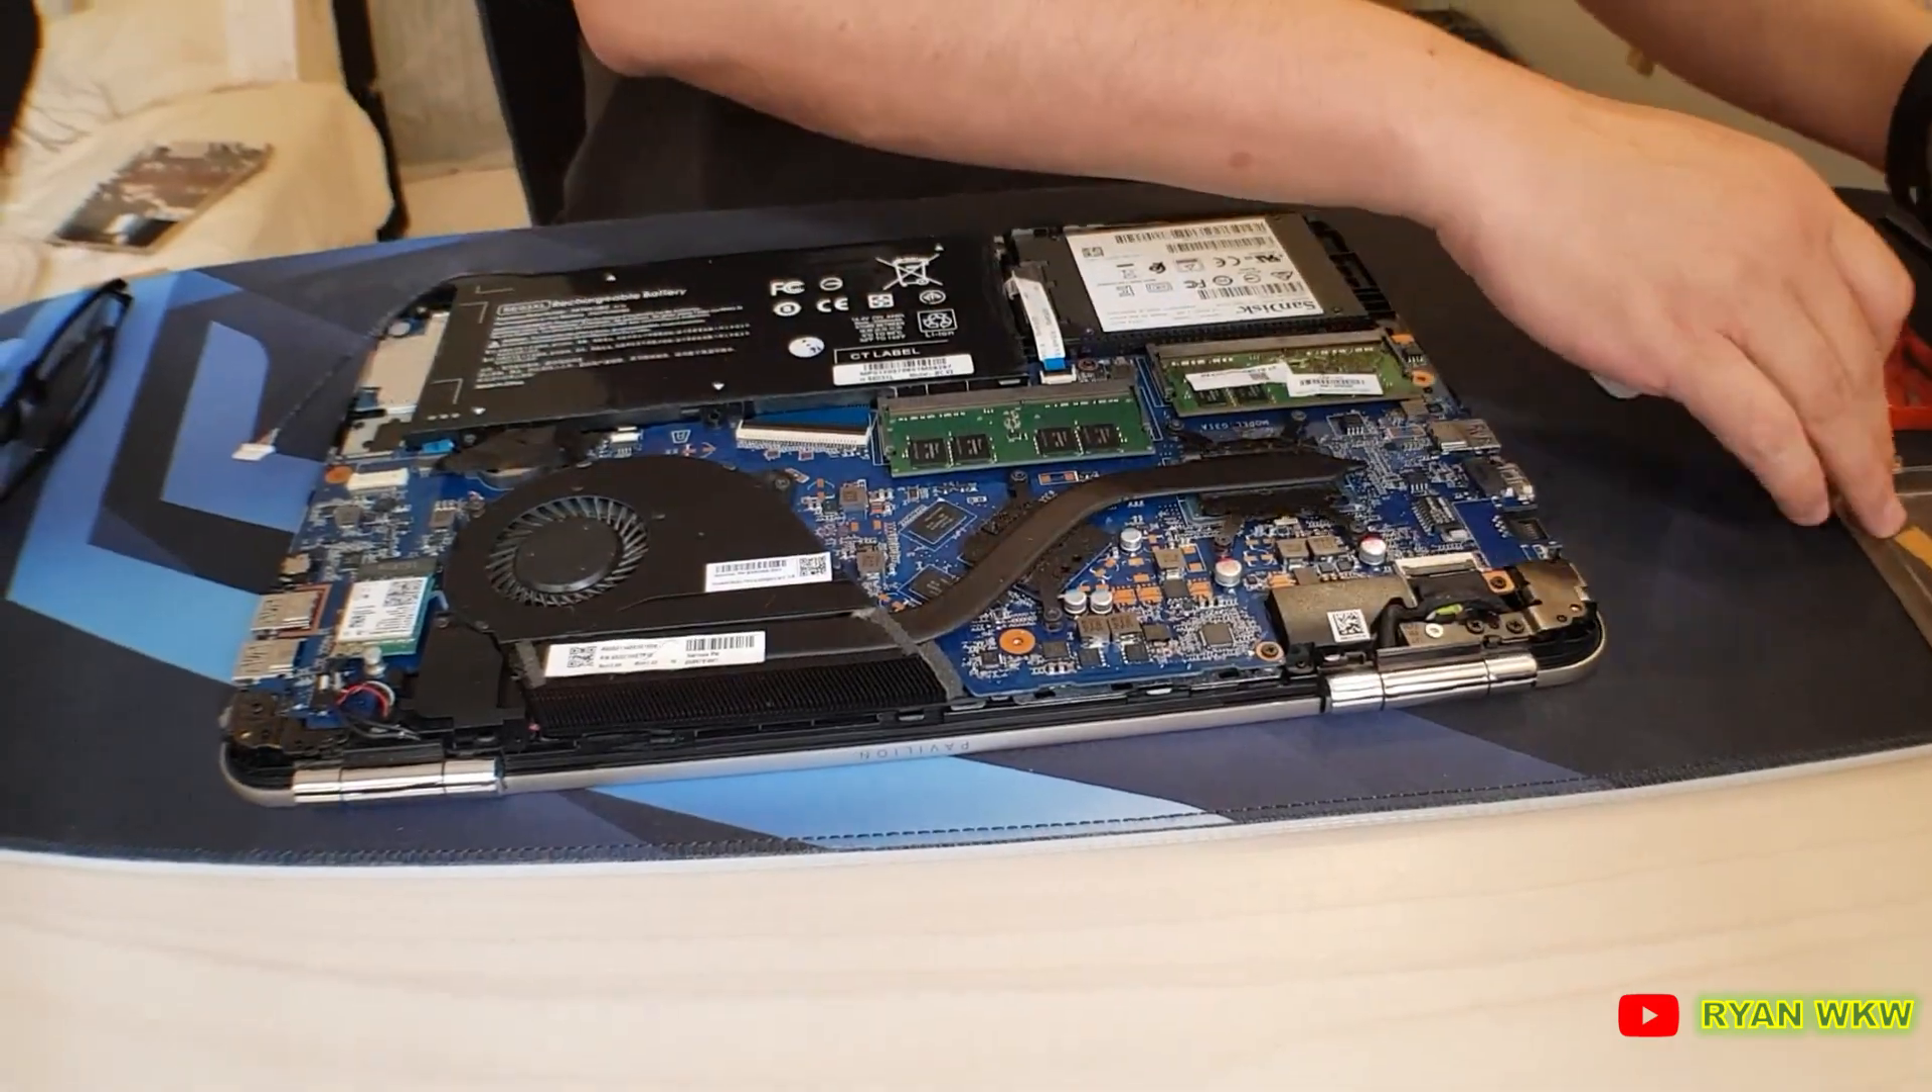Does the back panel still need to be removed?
No.